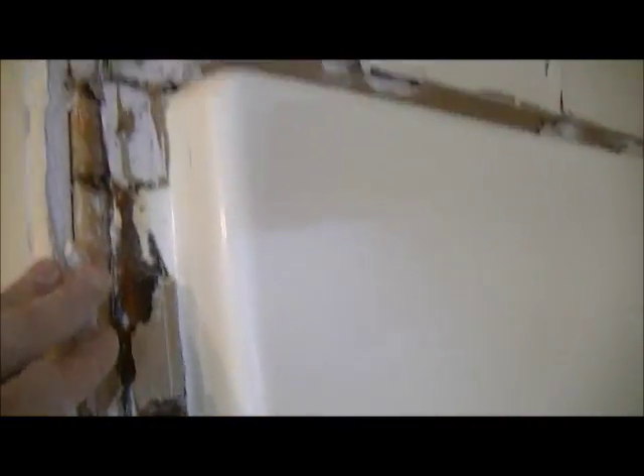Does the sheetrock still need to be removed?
Yes.